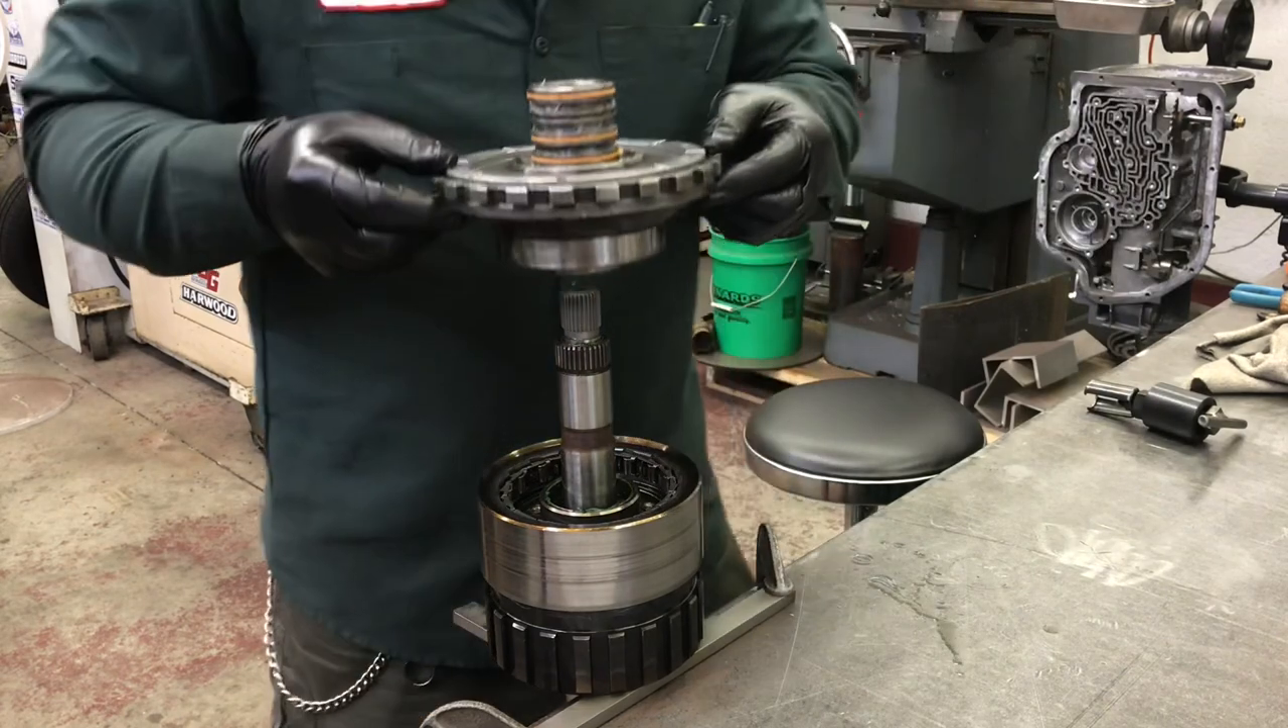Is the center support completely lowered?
No.